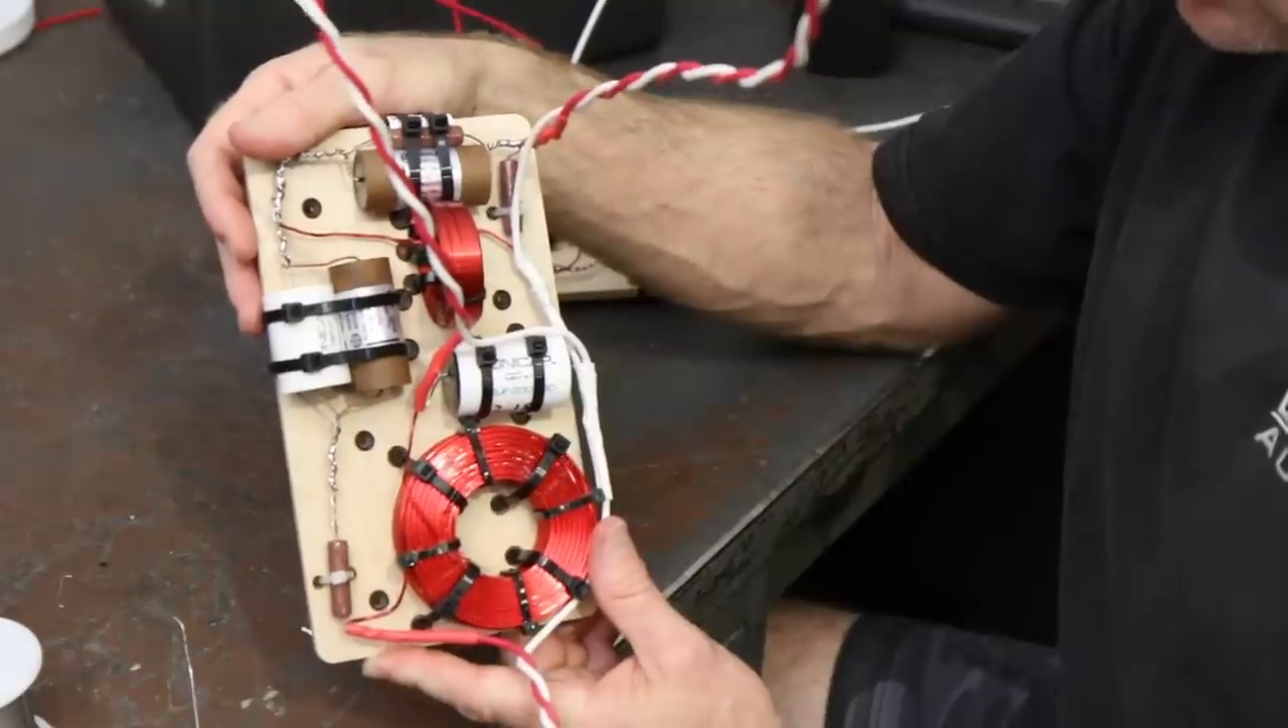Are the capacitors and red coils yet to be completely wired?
No.